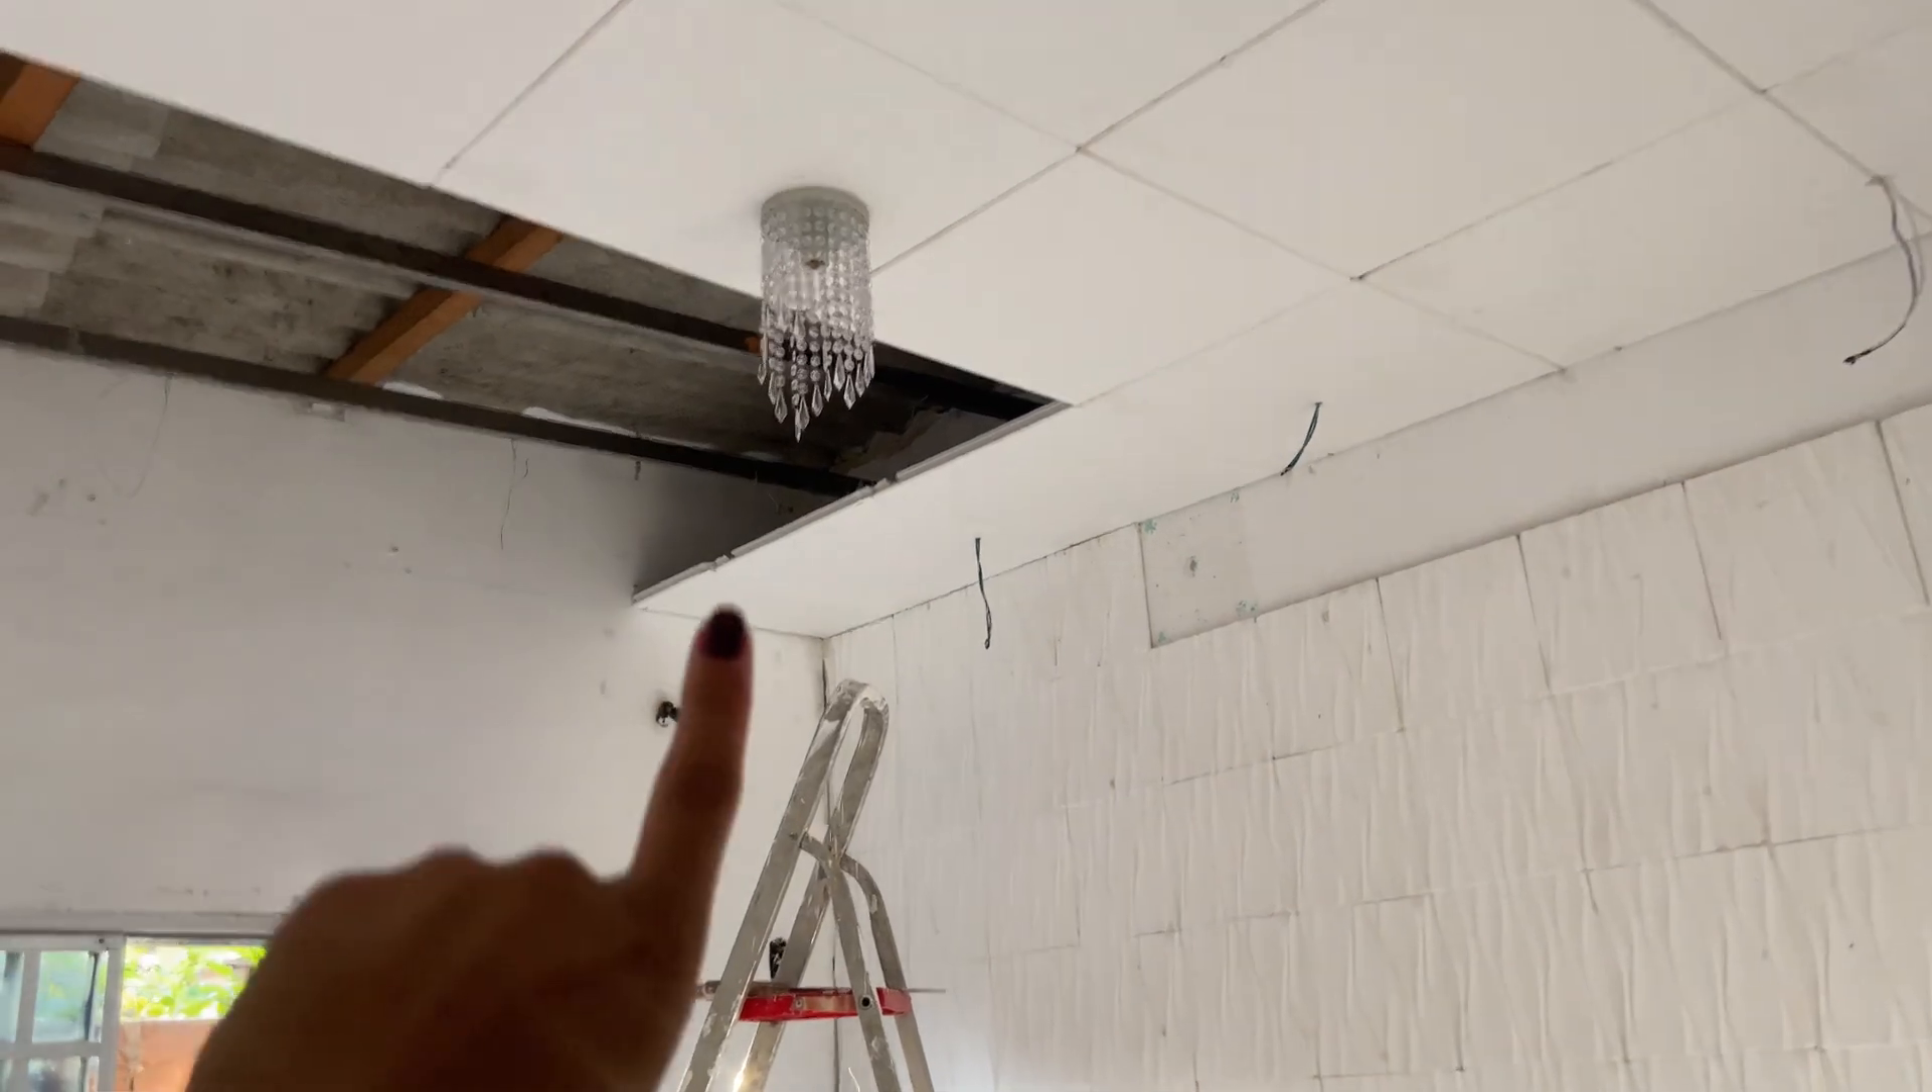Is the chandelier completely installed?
Yes.